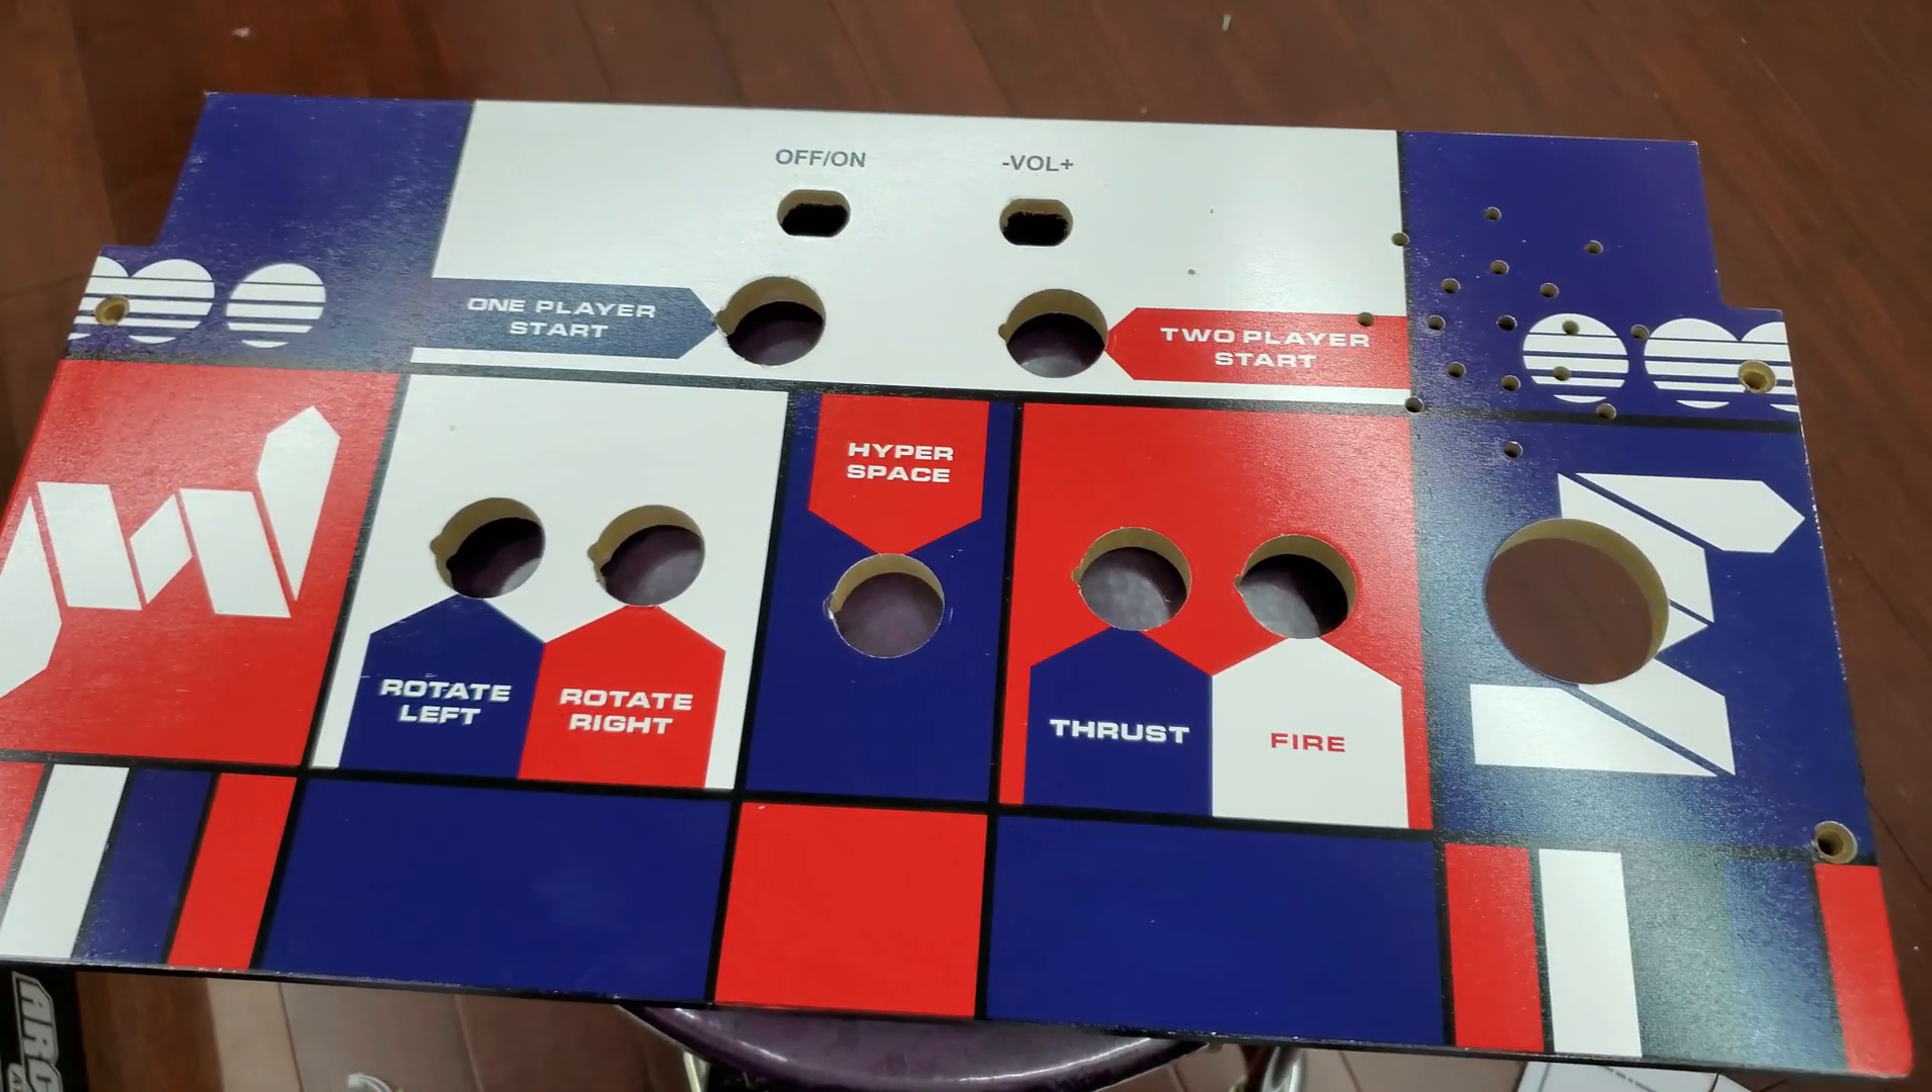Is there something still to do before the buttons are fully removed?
No.